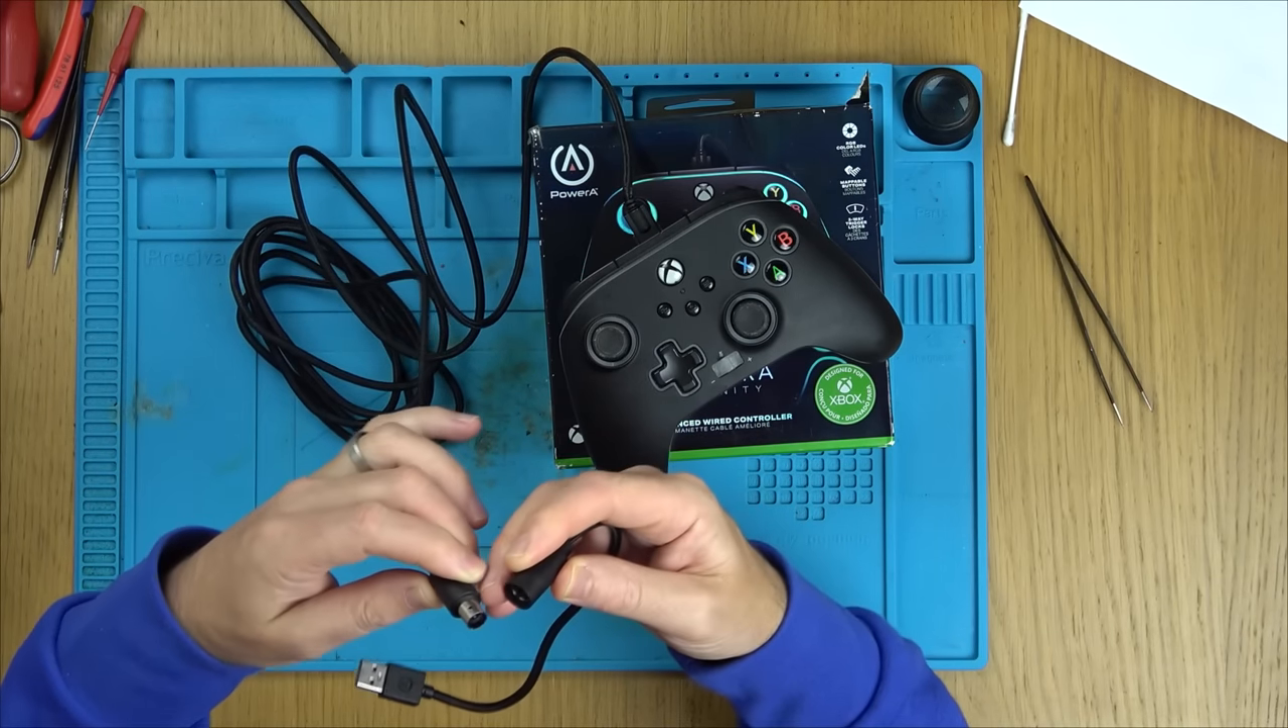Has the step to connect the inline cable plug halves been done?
No.